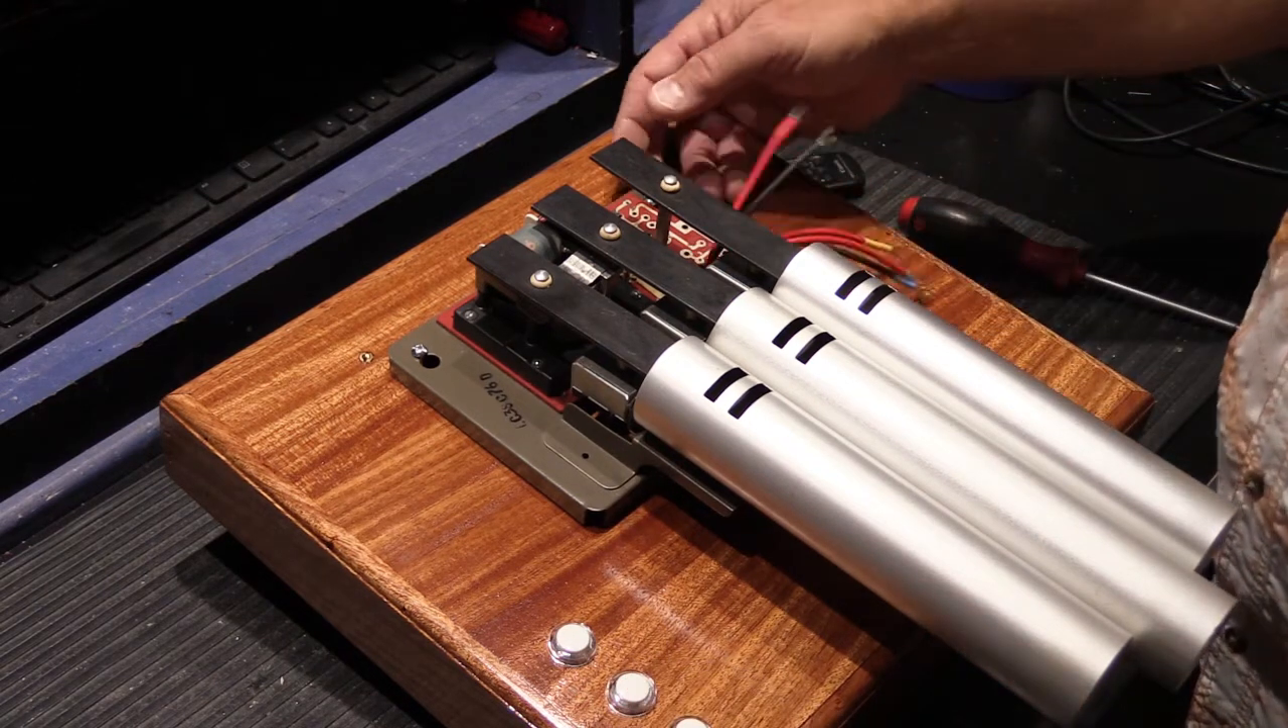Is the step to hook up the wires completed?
No.